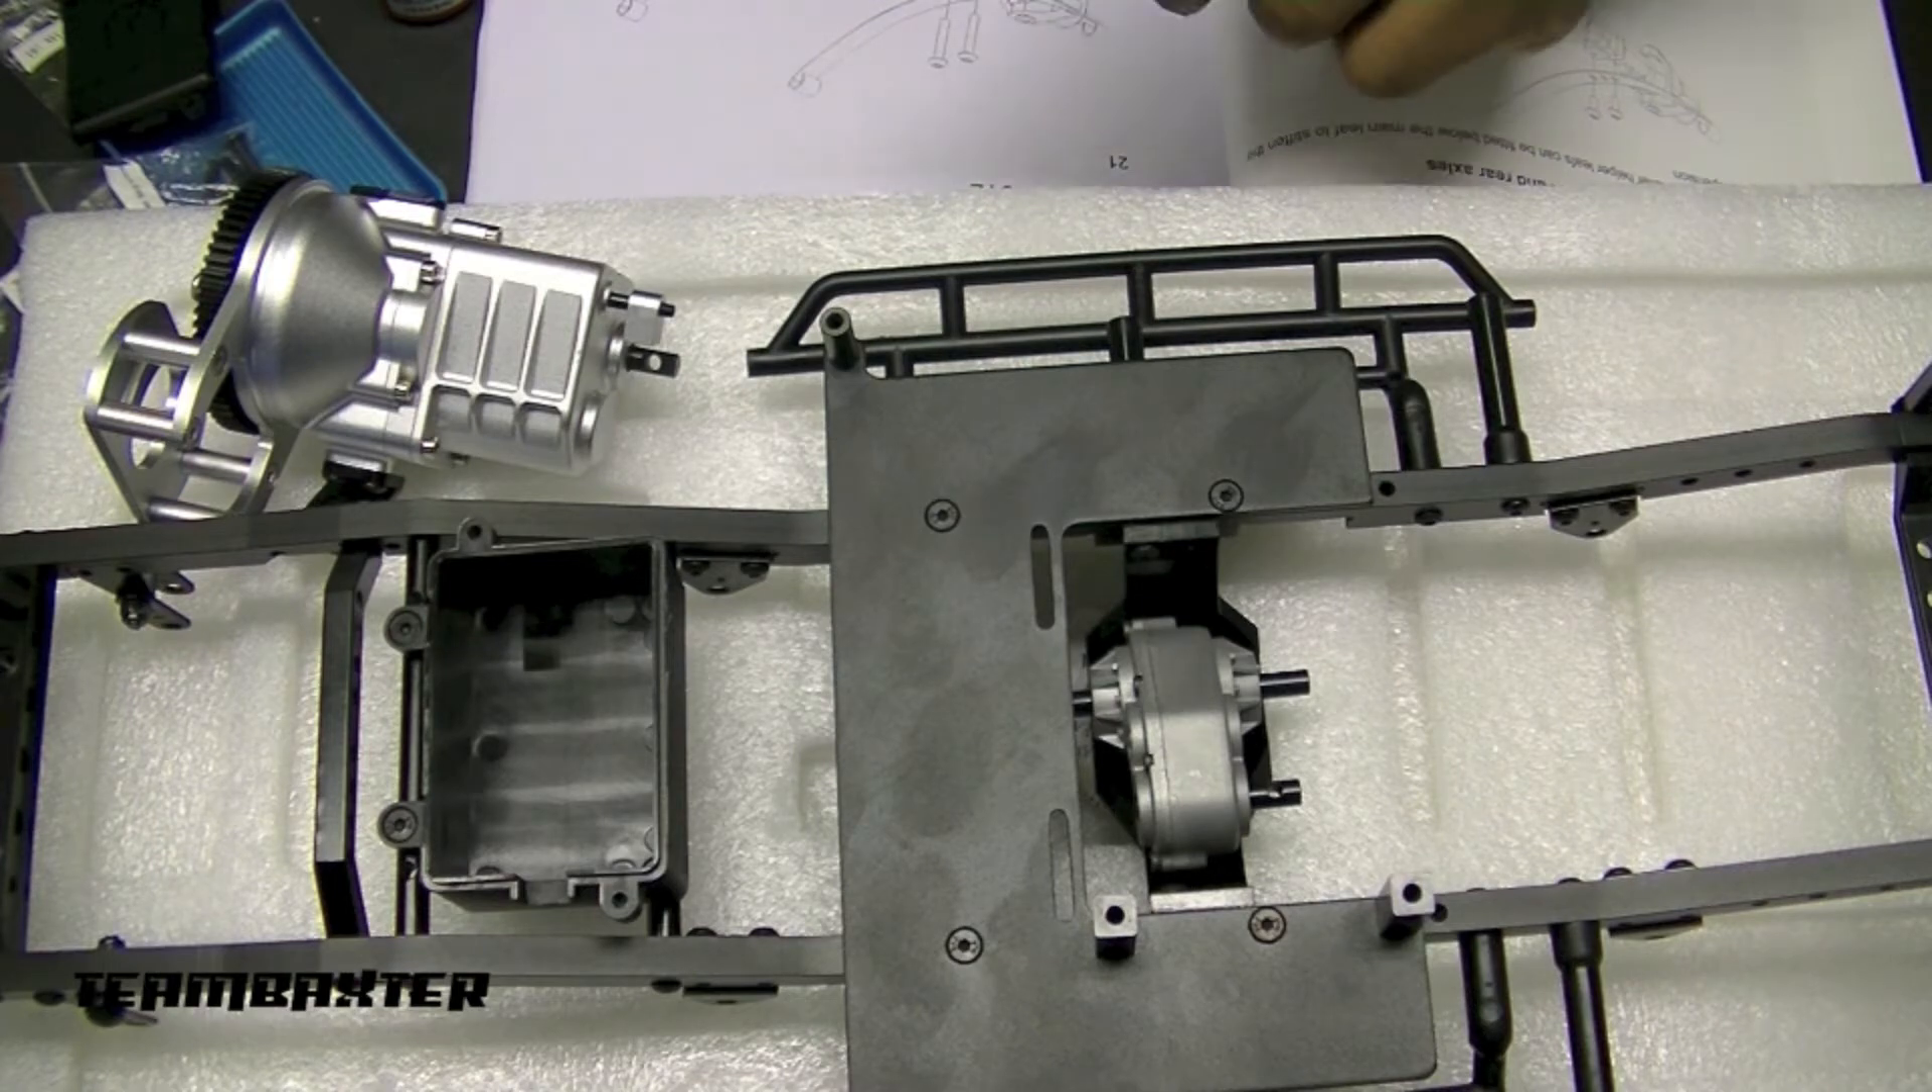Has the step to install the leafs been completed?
No.